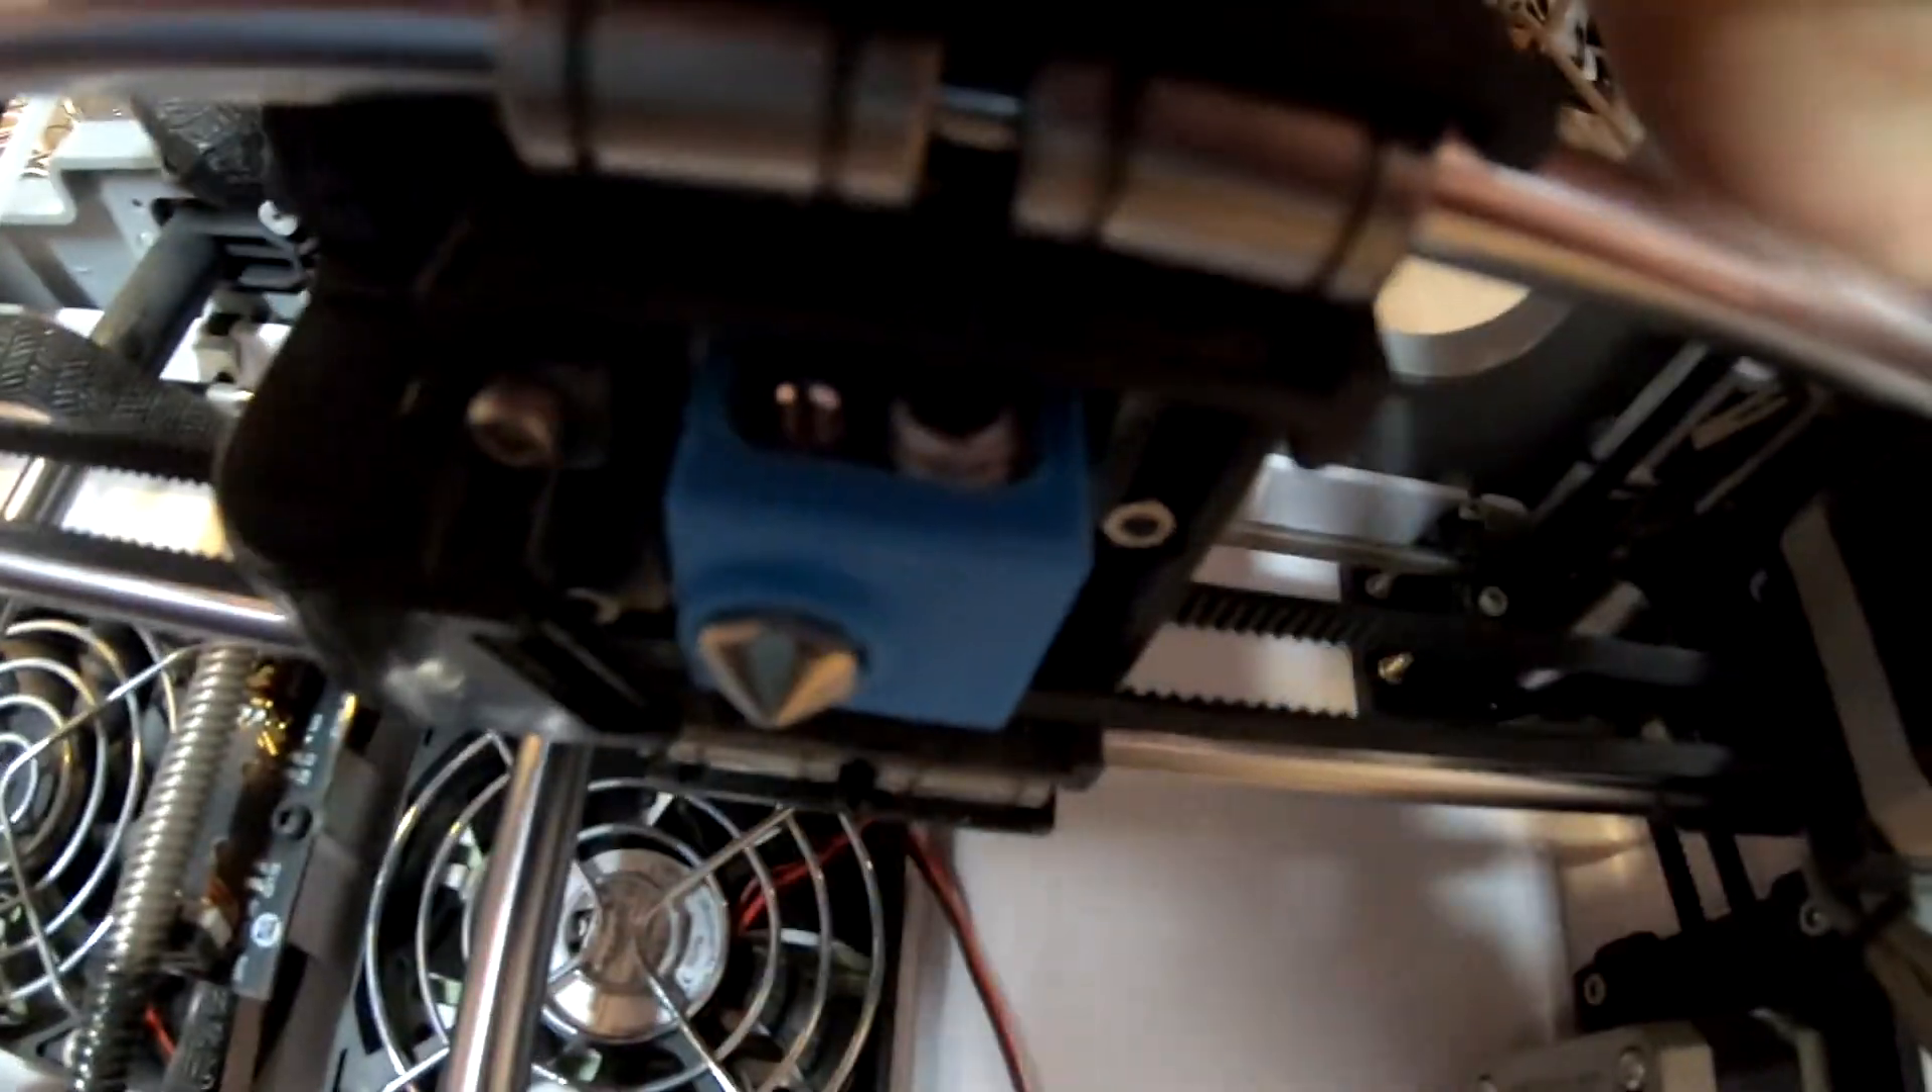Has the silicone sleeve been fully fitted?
Yes.